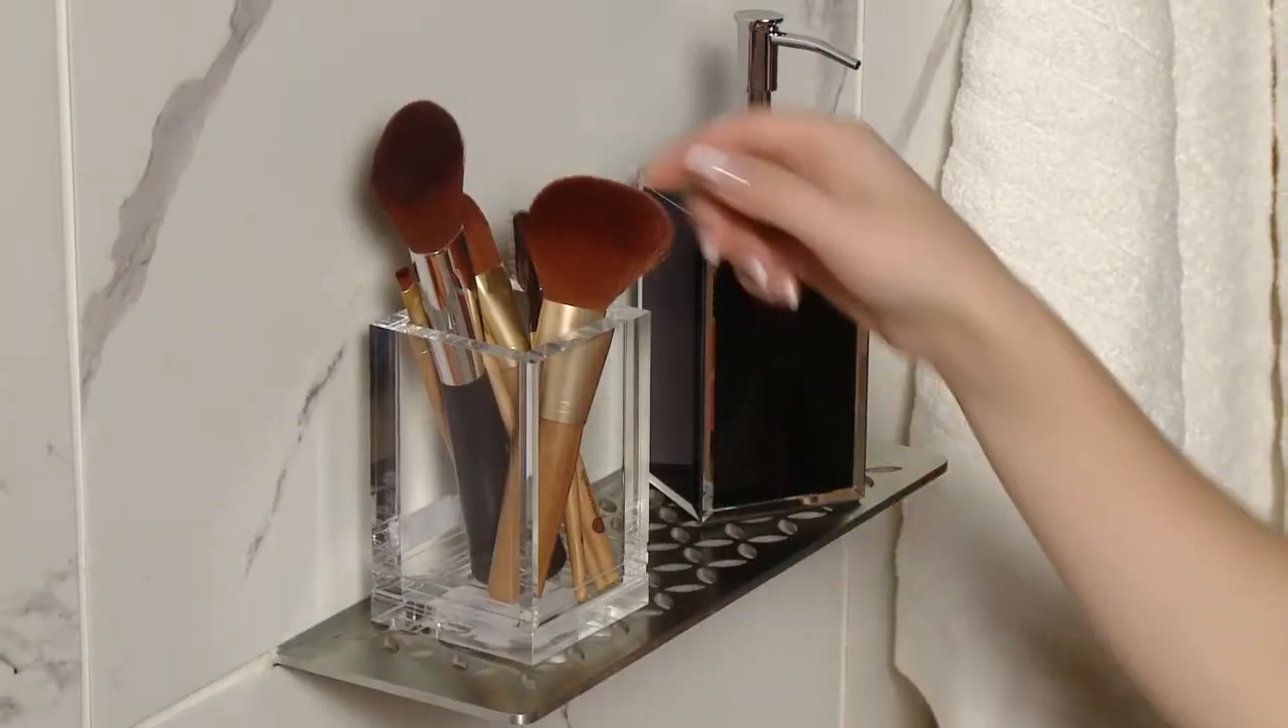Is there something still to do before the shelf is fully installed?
No.